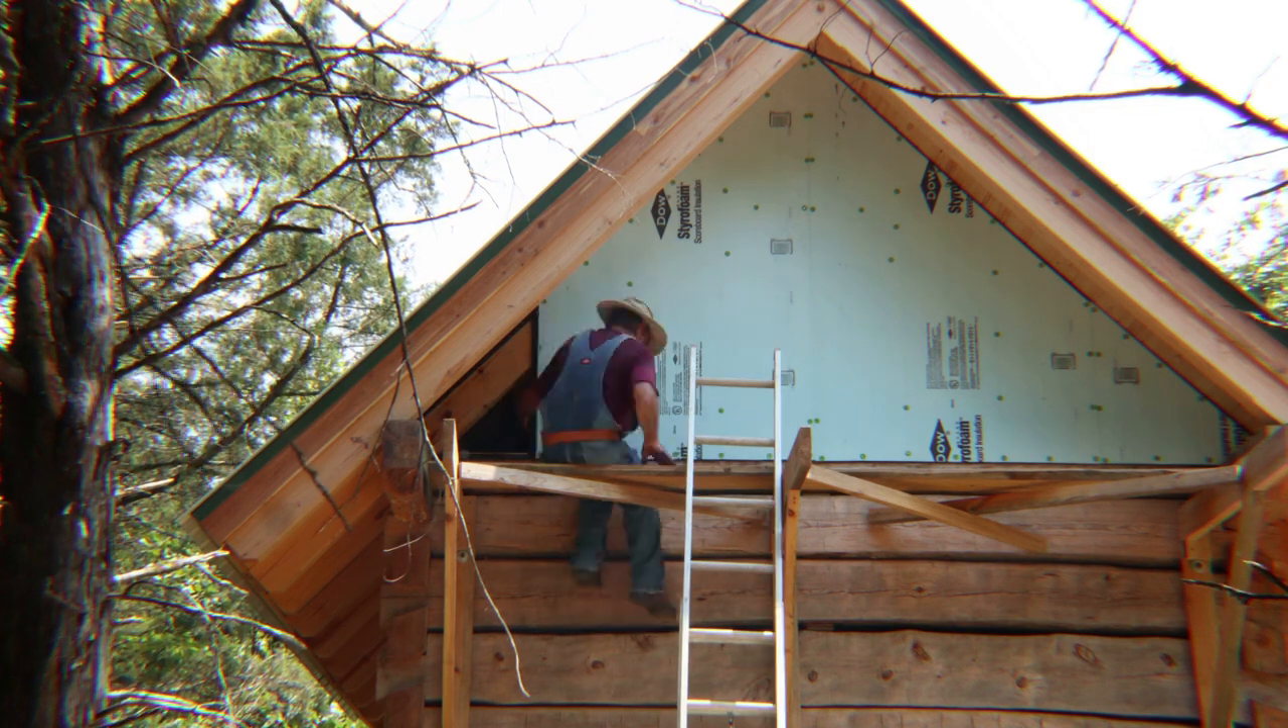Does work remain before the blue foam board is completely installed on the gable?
Yes.